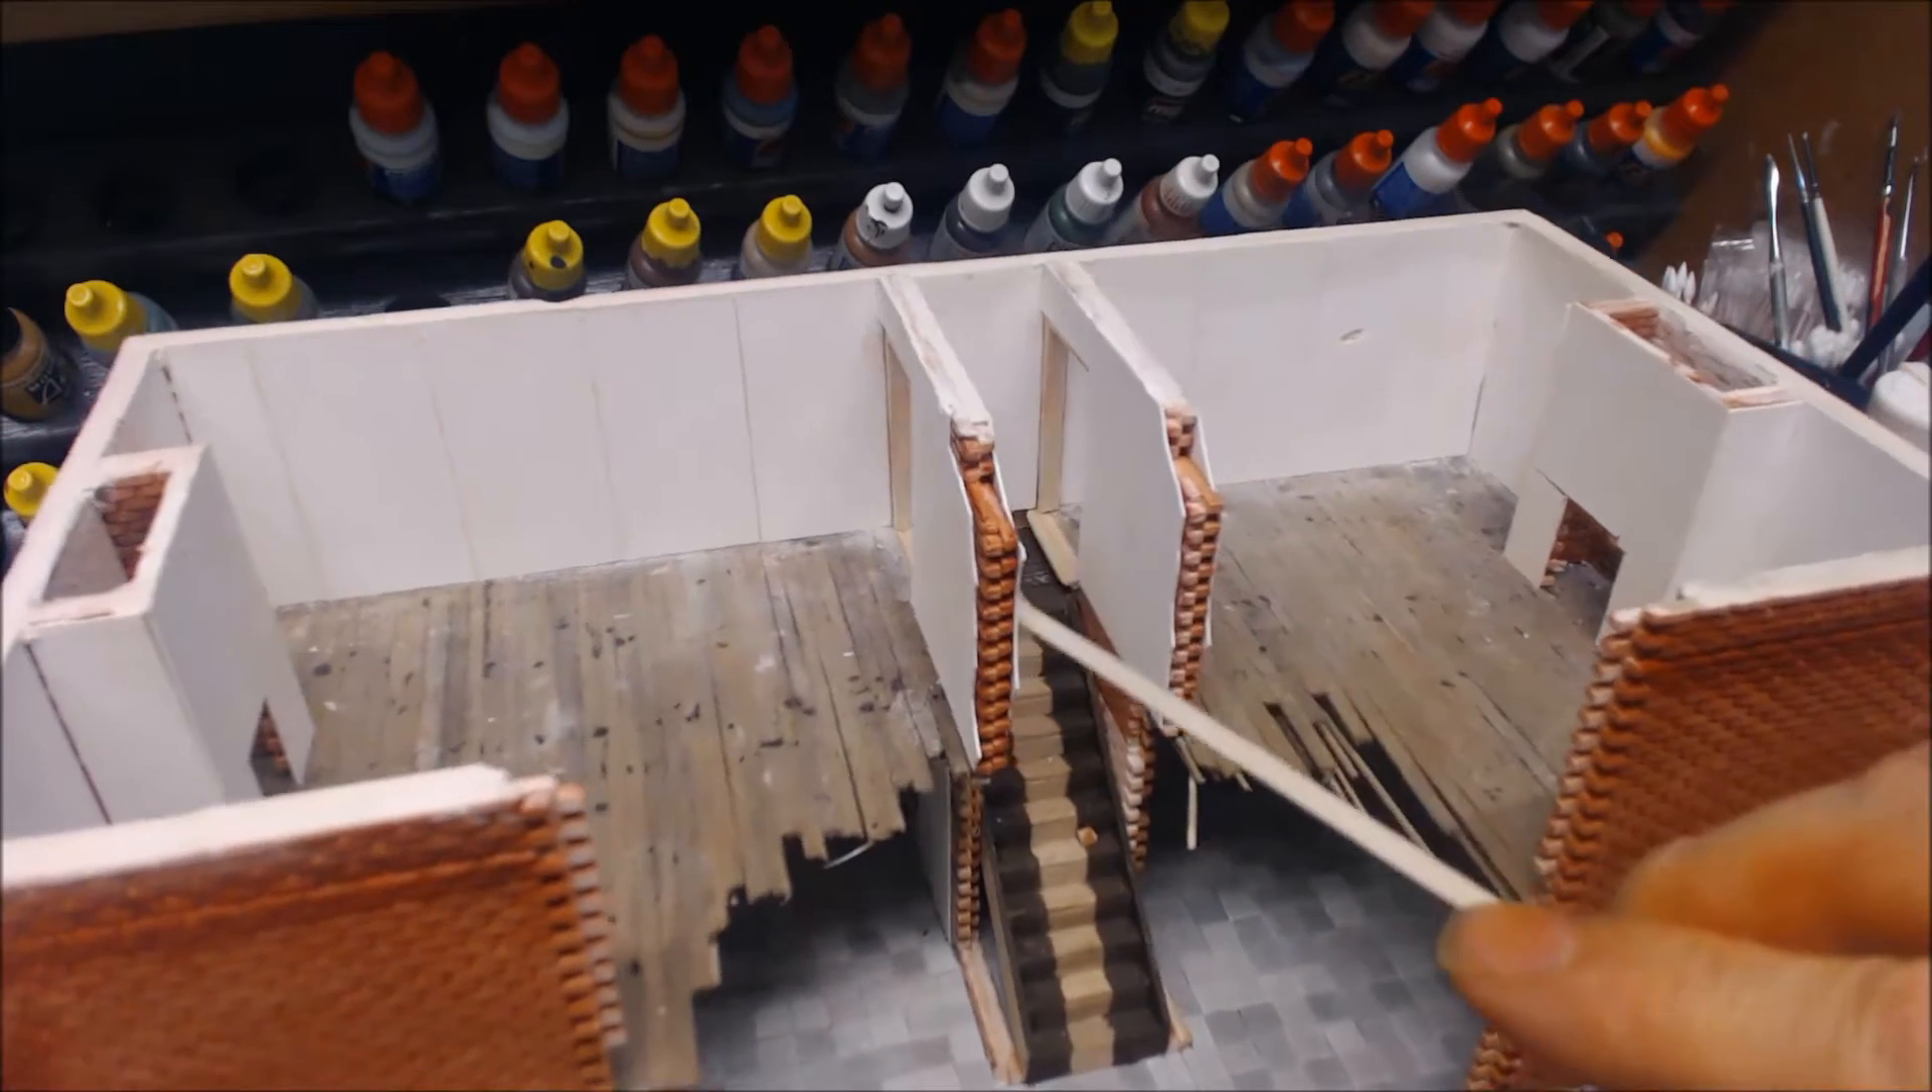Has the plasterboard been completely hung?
Yes.